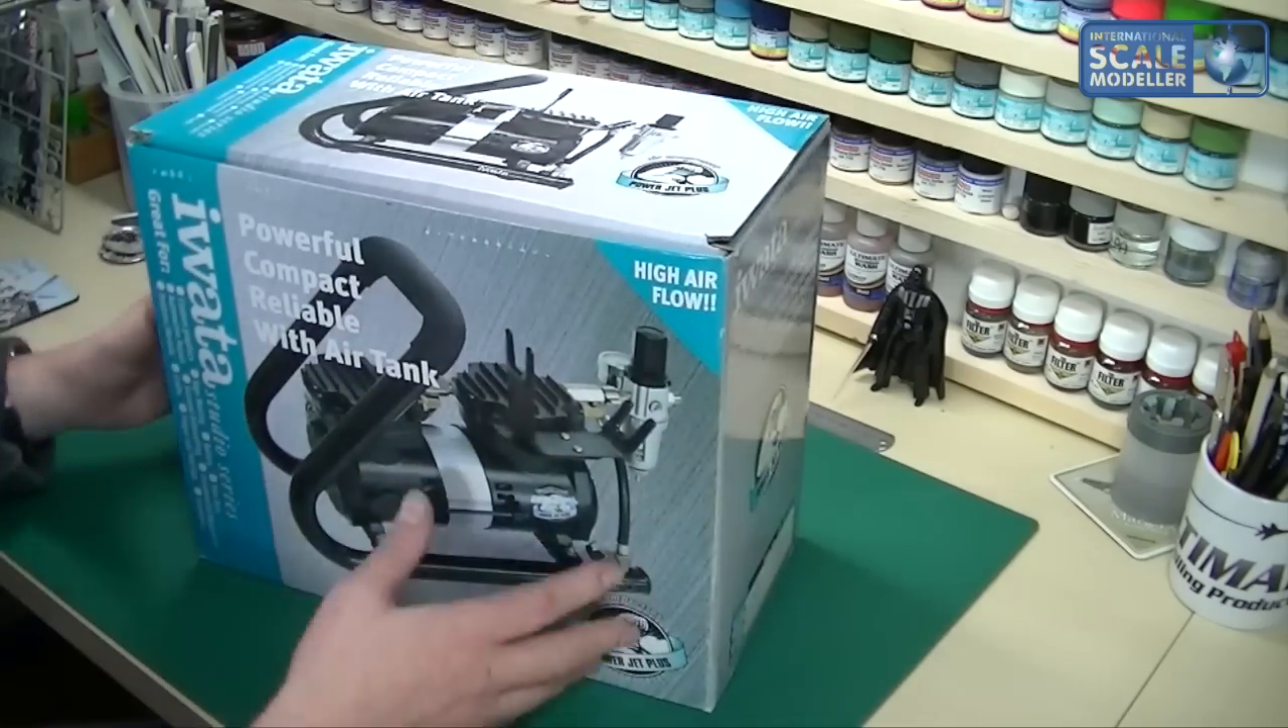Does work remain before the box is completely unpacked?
Yes.